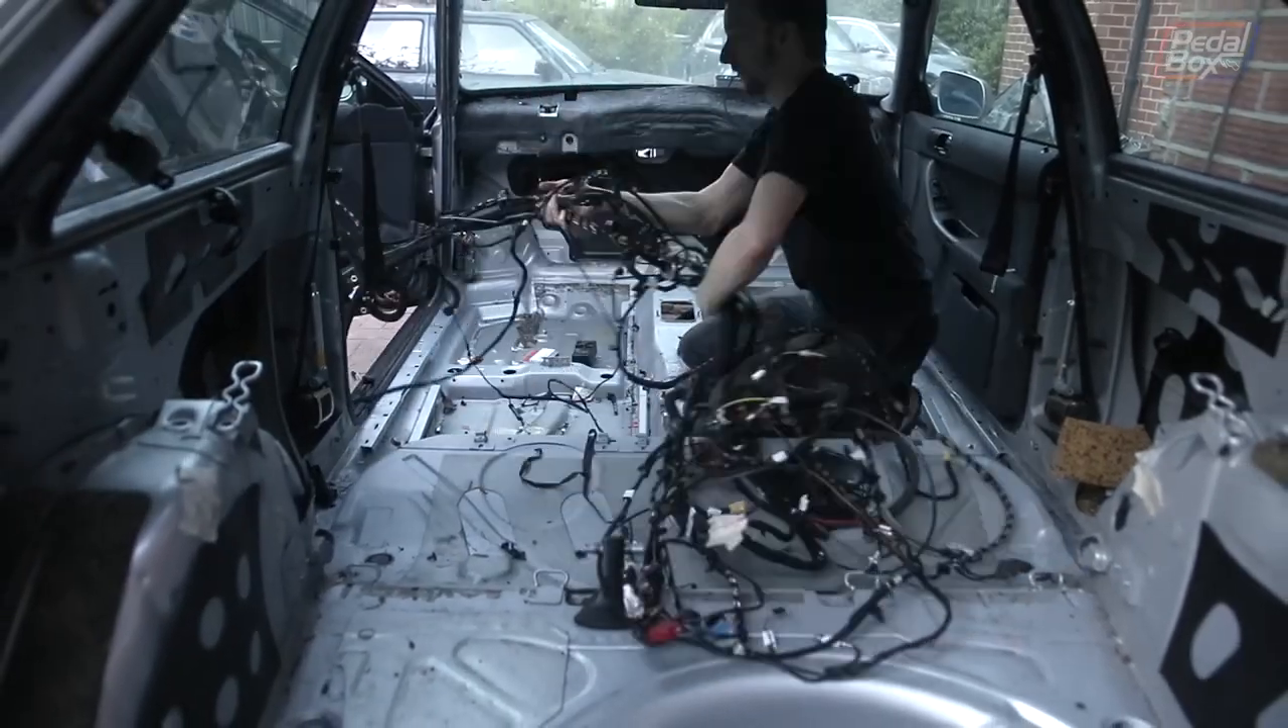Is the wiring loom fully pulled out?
No.